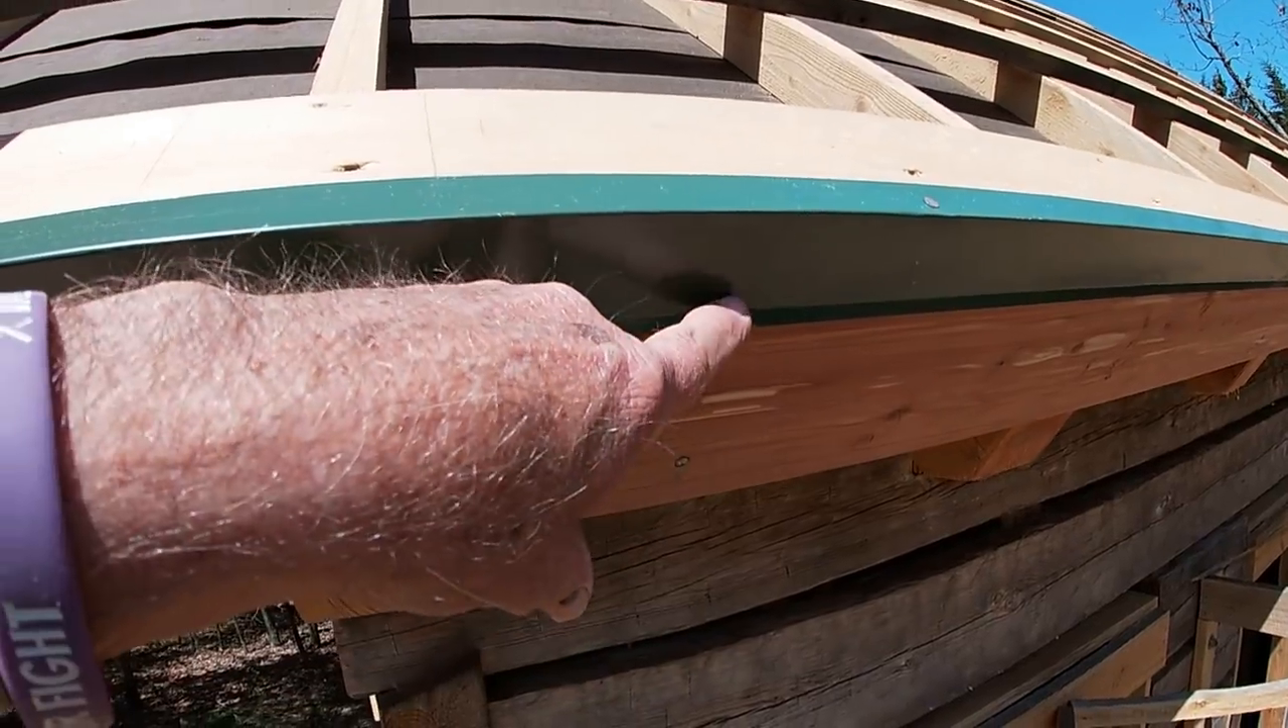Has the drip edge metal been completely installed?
Yes.